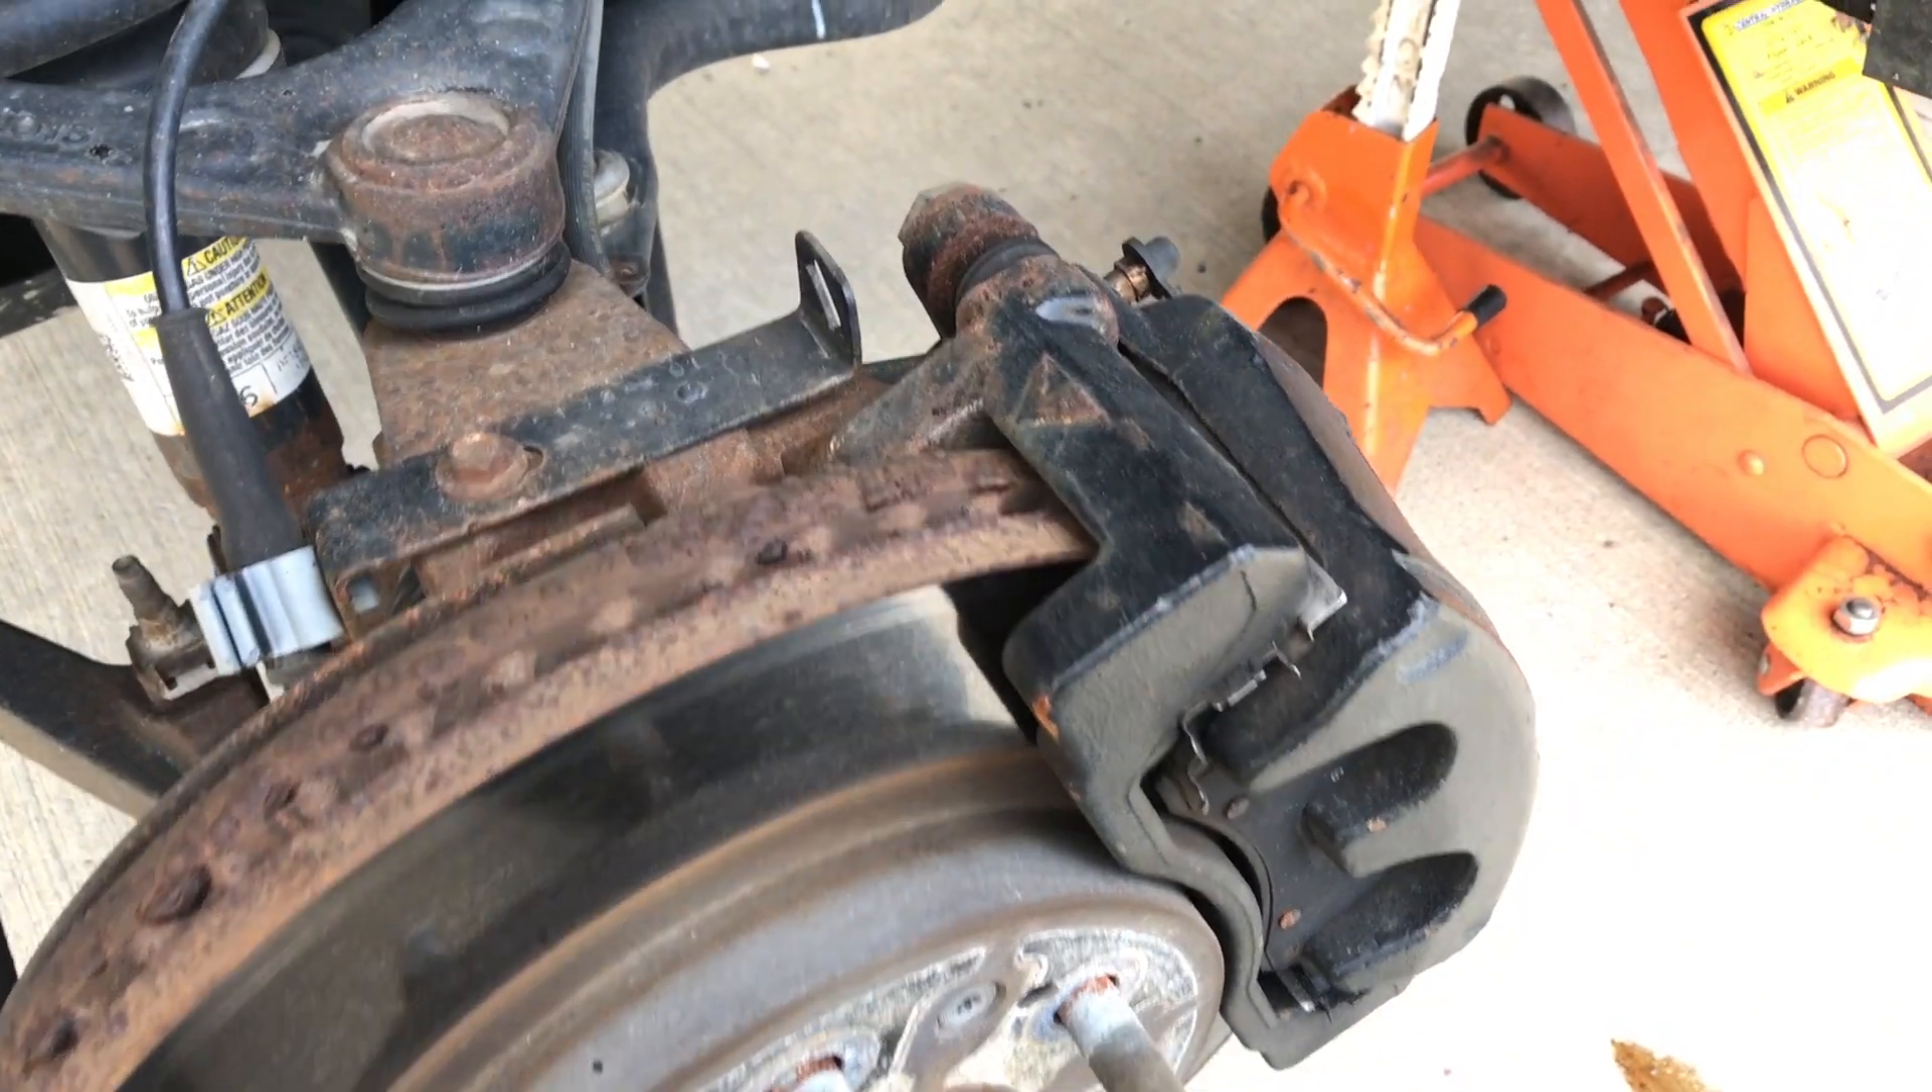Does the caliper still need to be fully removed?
Yes.